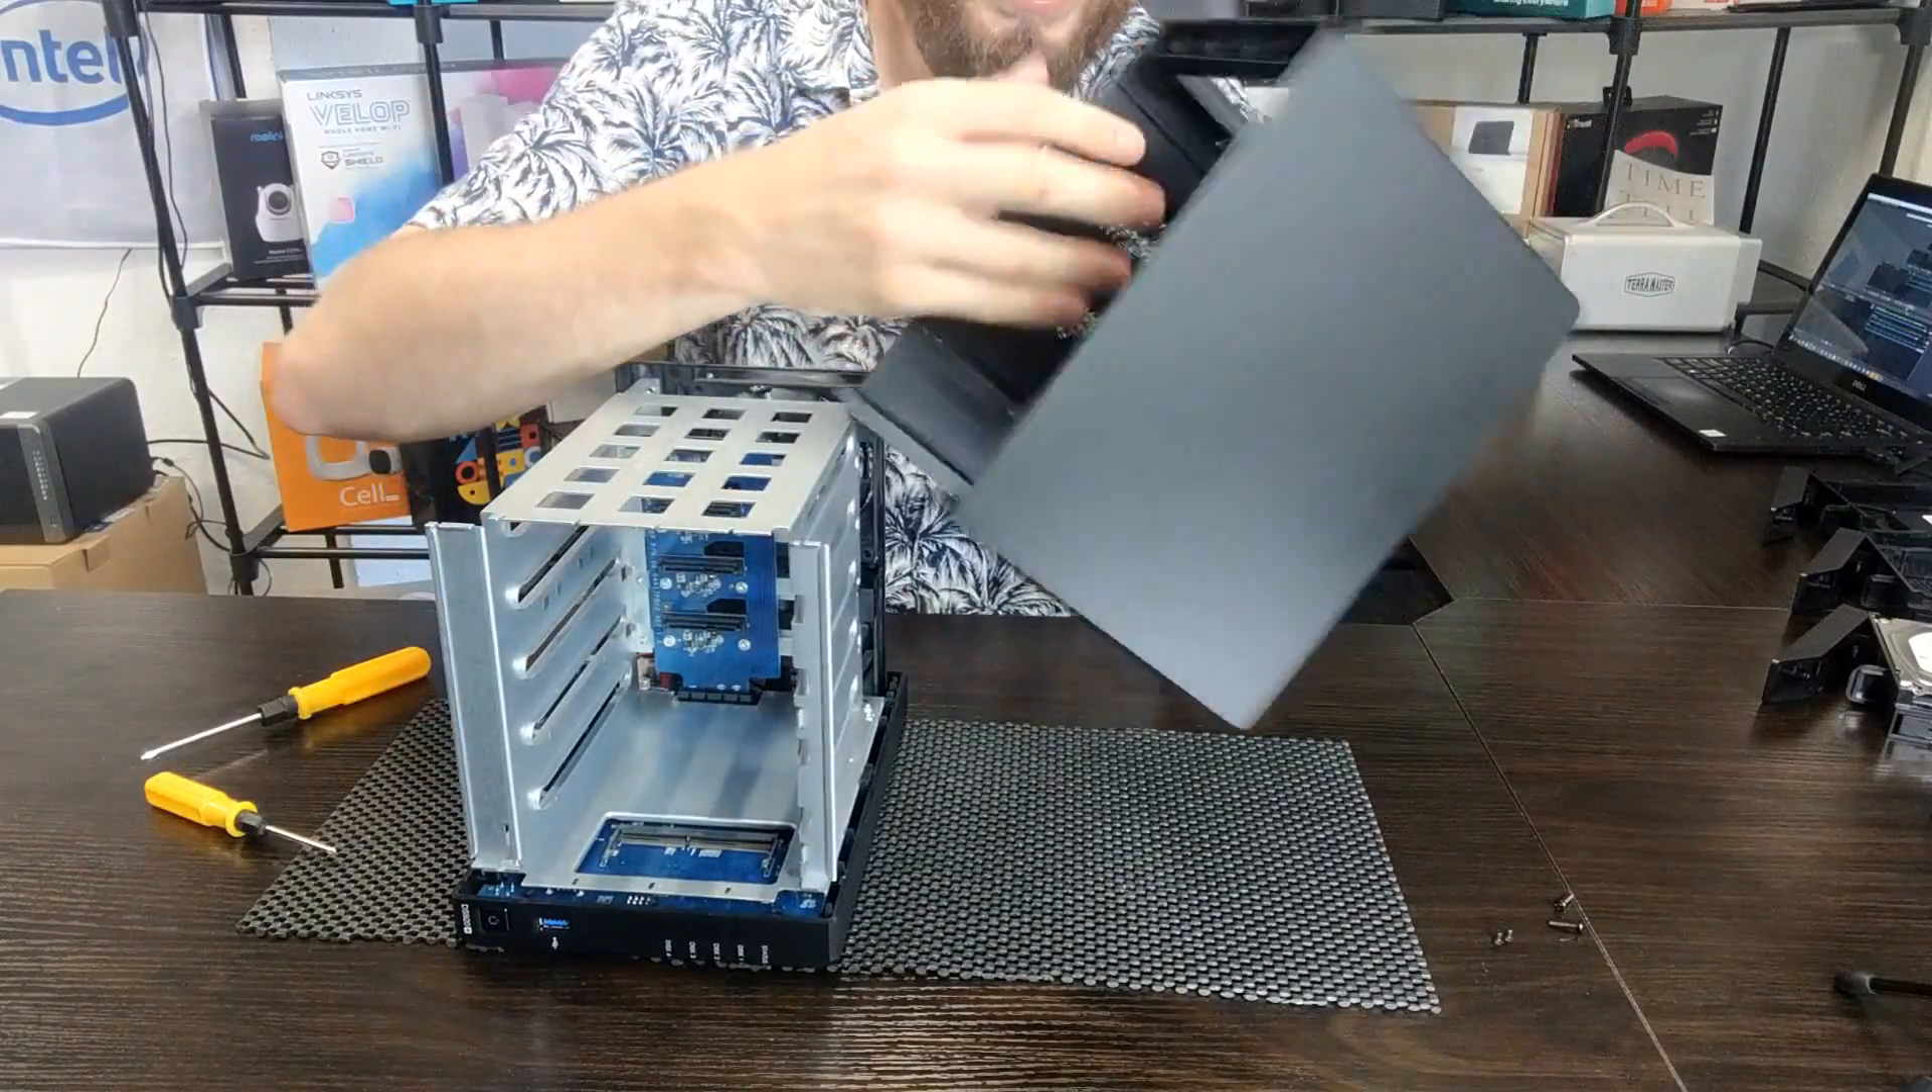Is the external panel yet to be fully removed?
No.